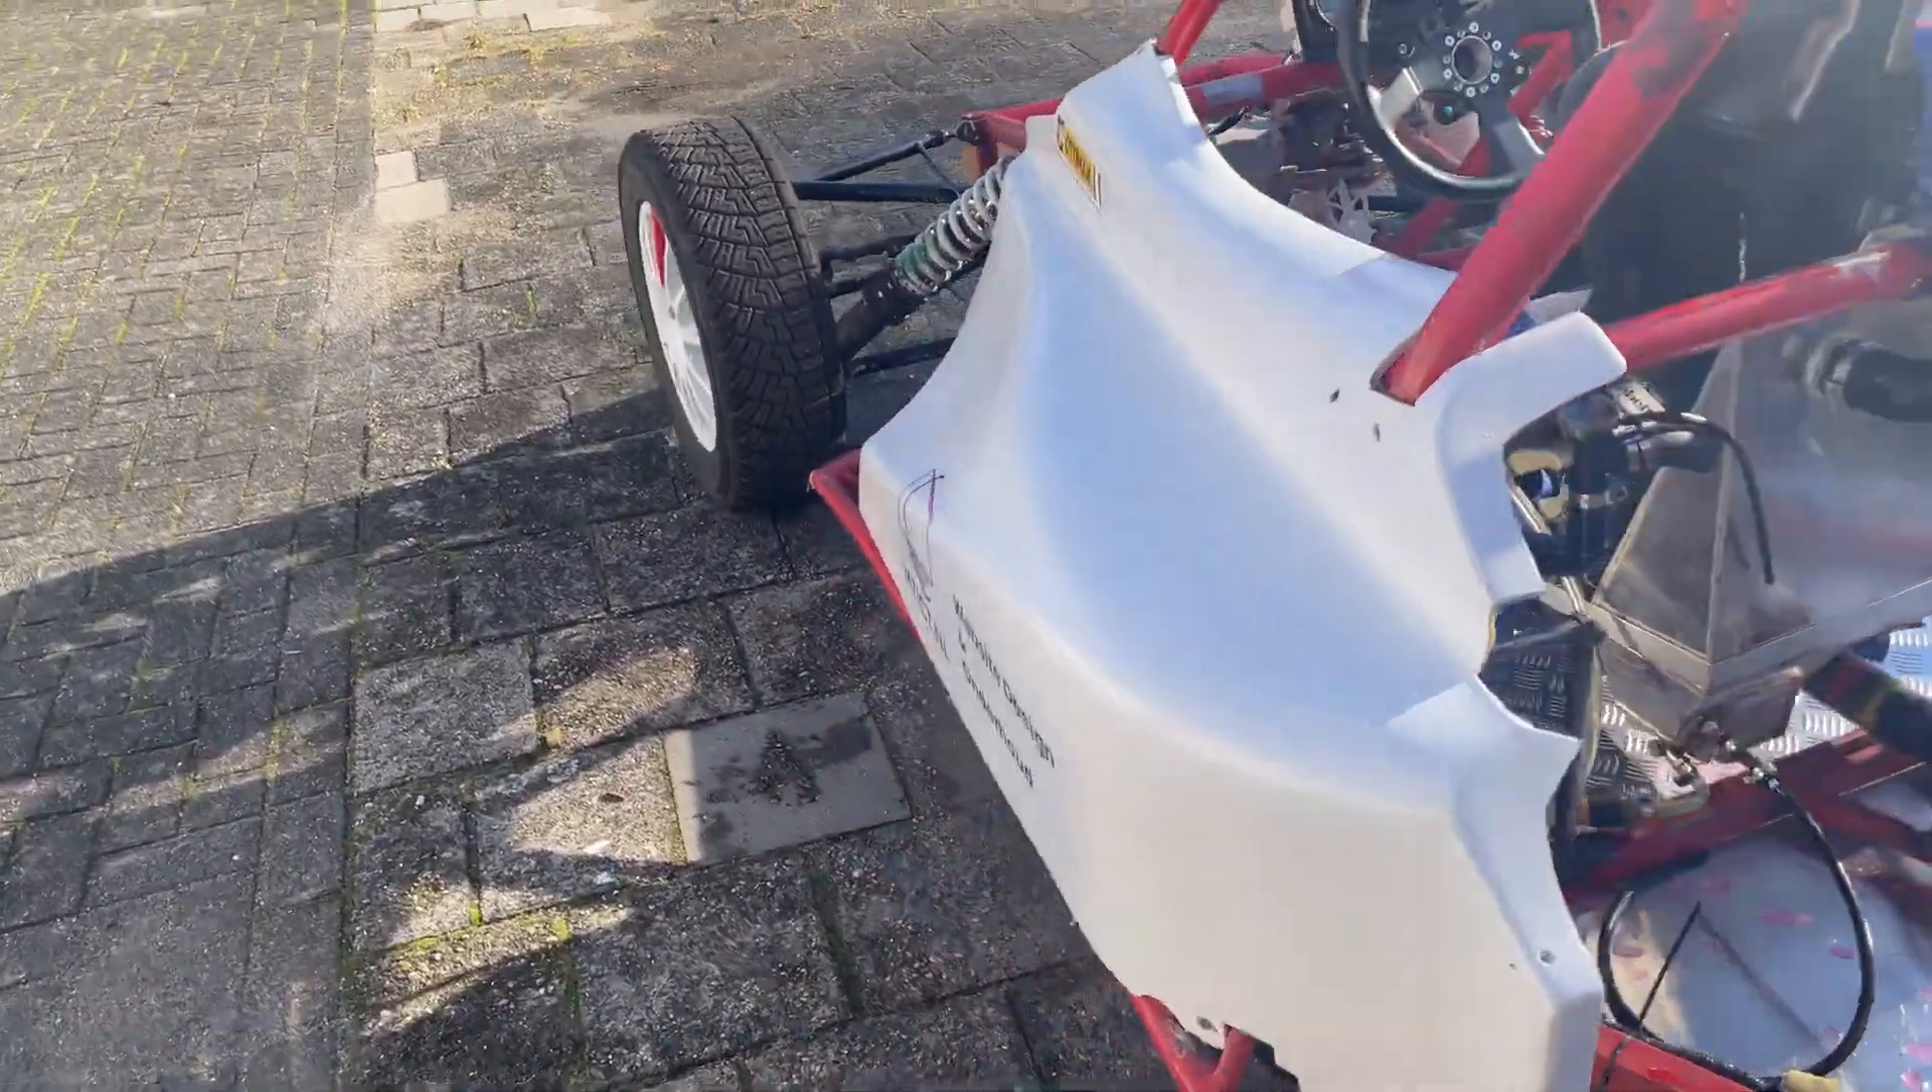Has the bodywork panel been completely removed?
No.